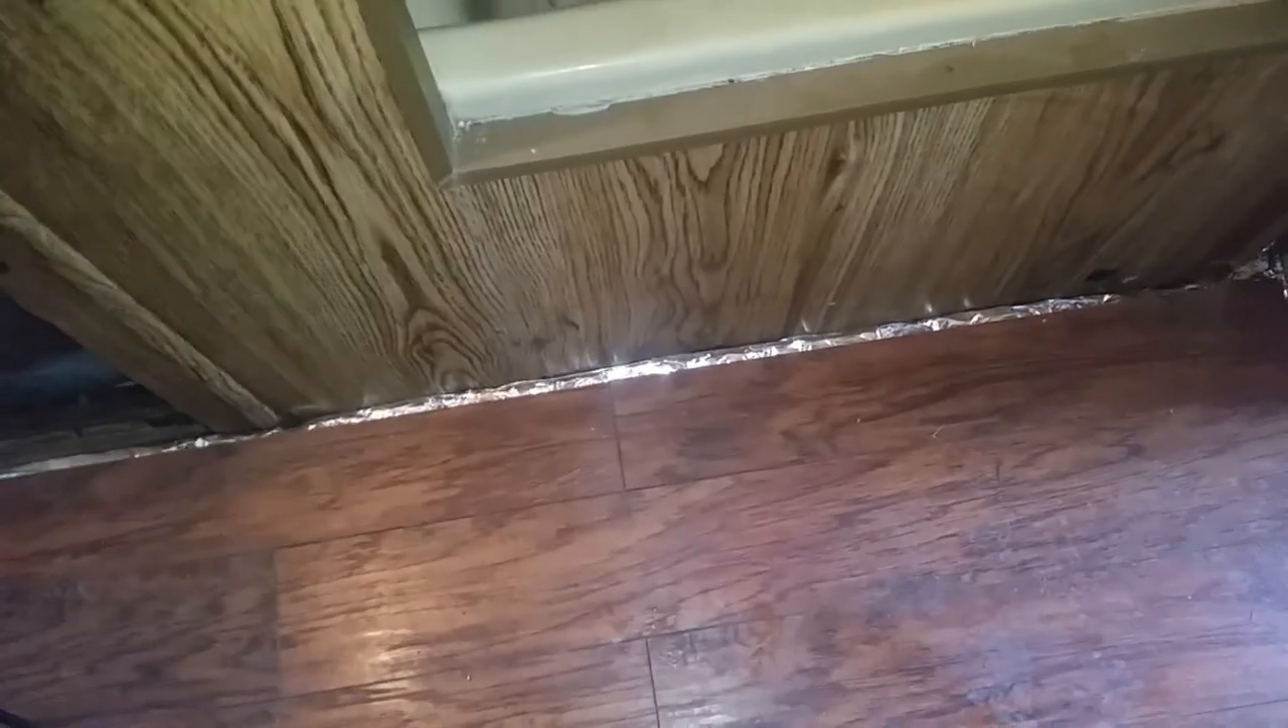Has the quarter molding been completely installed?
No.